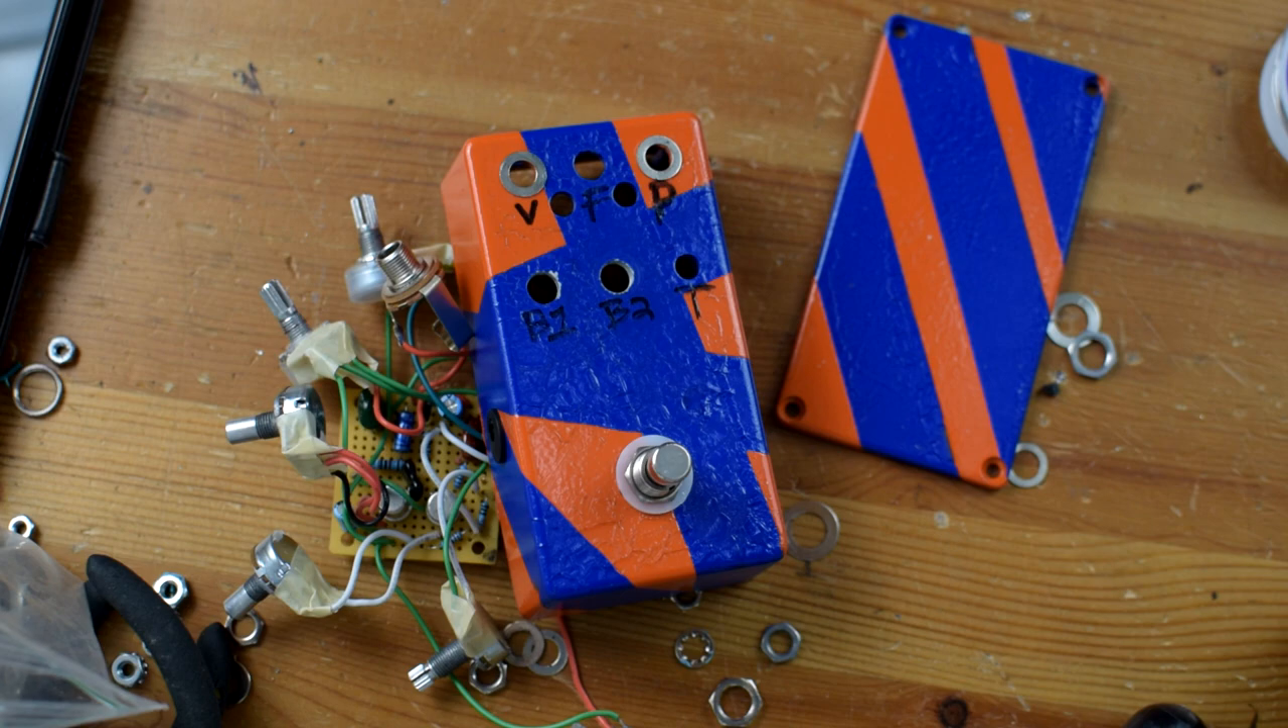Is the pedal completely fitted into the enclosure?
No.